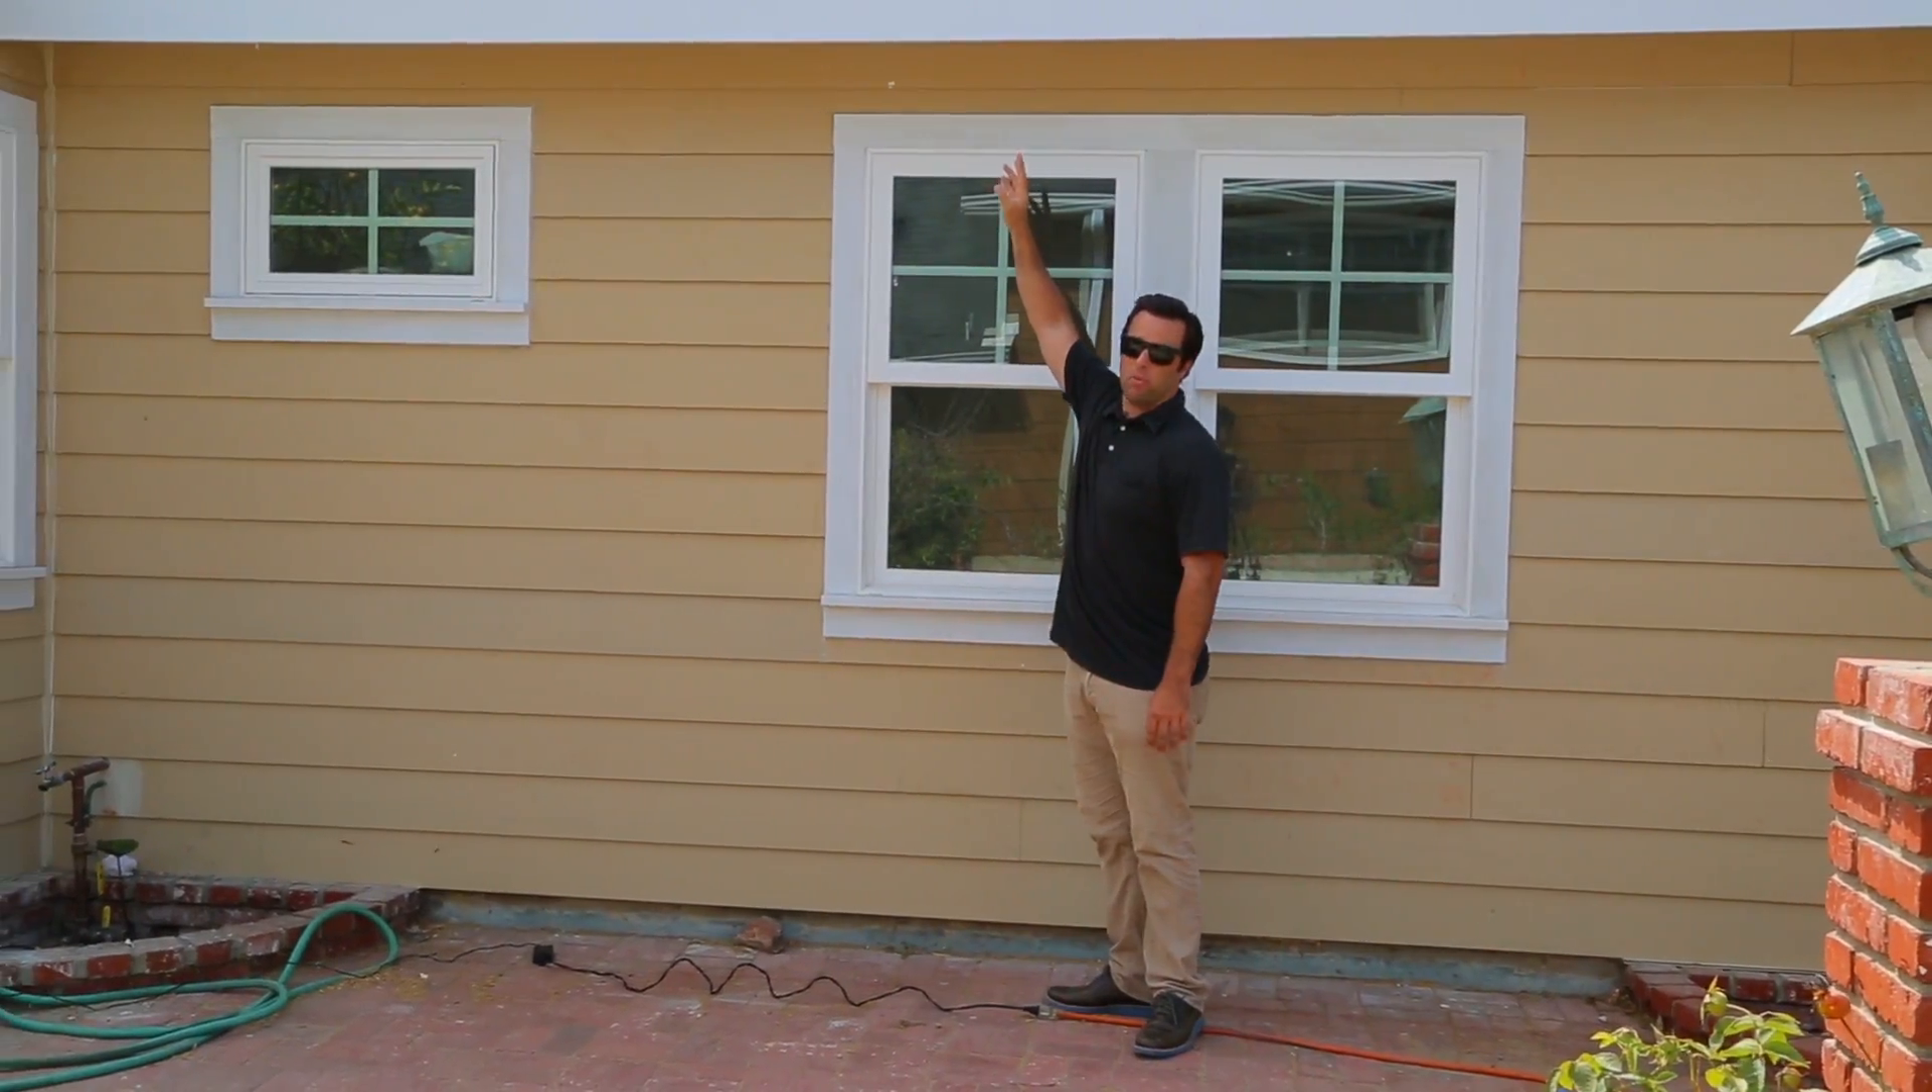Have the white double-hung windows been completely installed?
Yes.